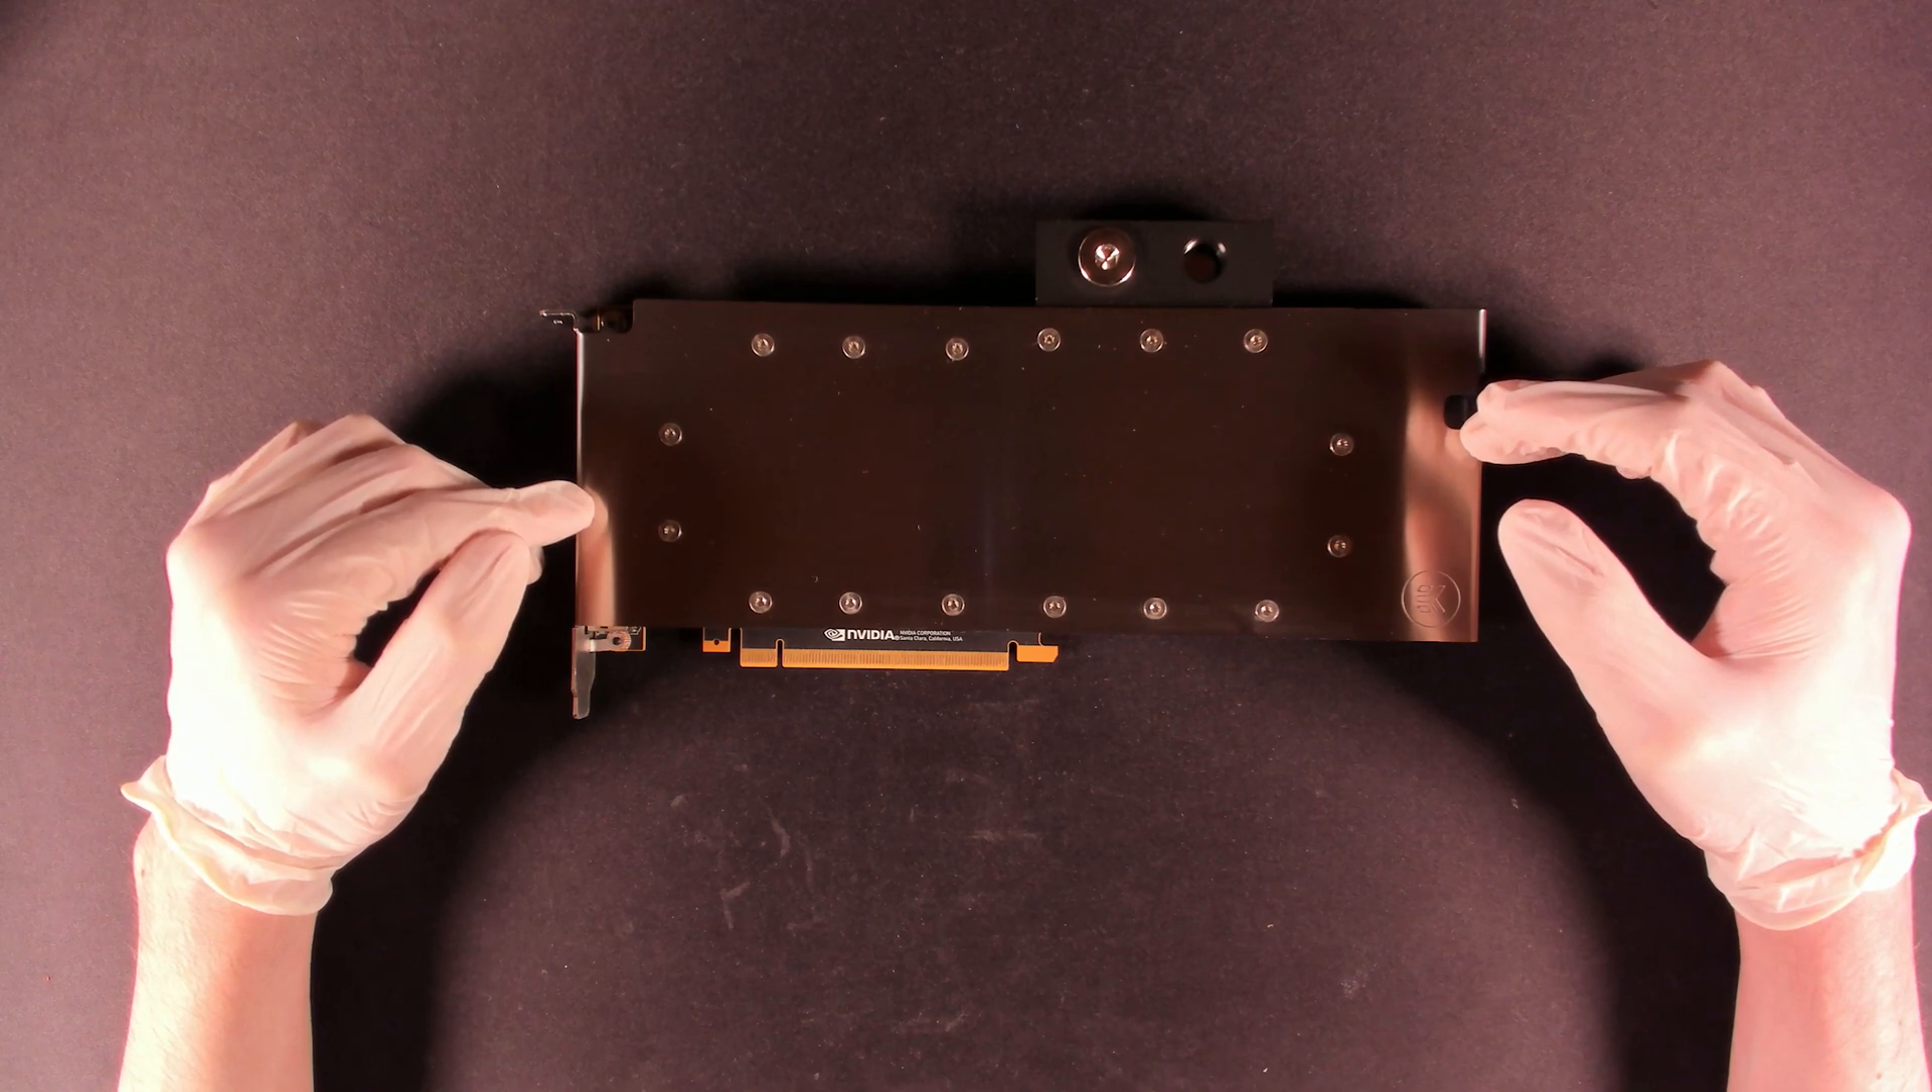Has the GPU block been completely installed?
Yes.